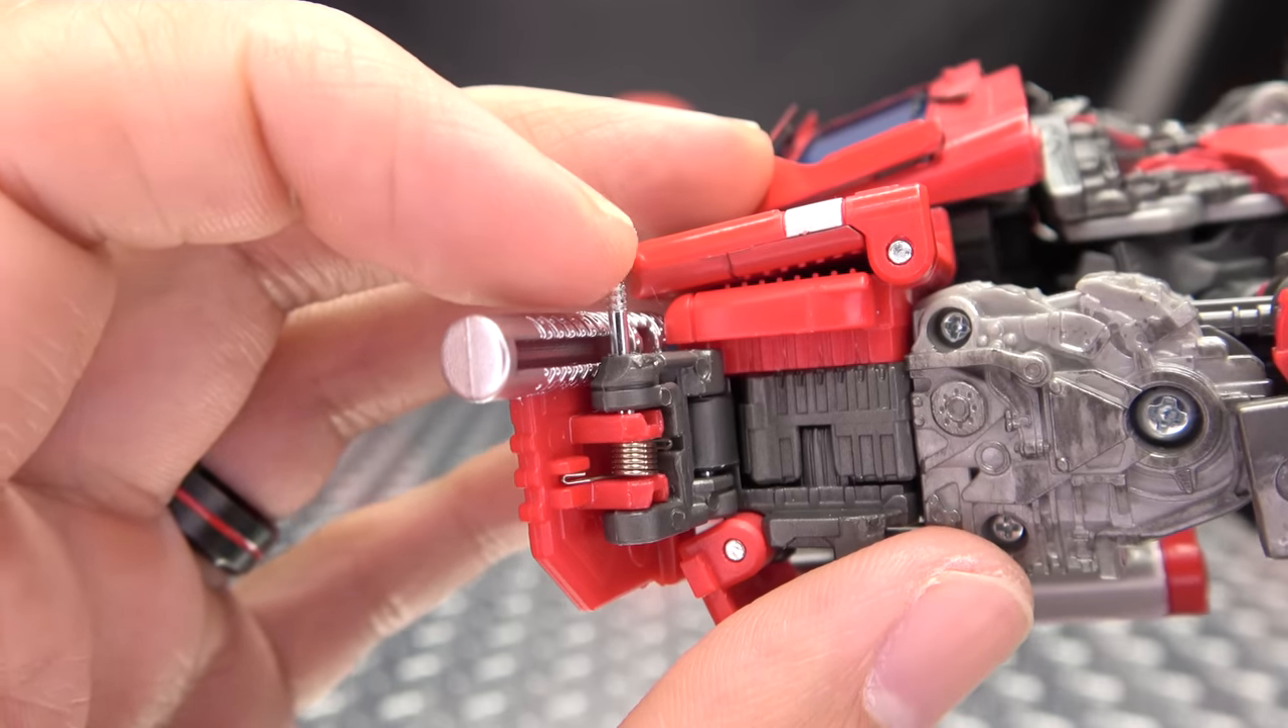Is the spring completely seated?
Yes.